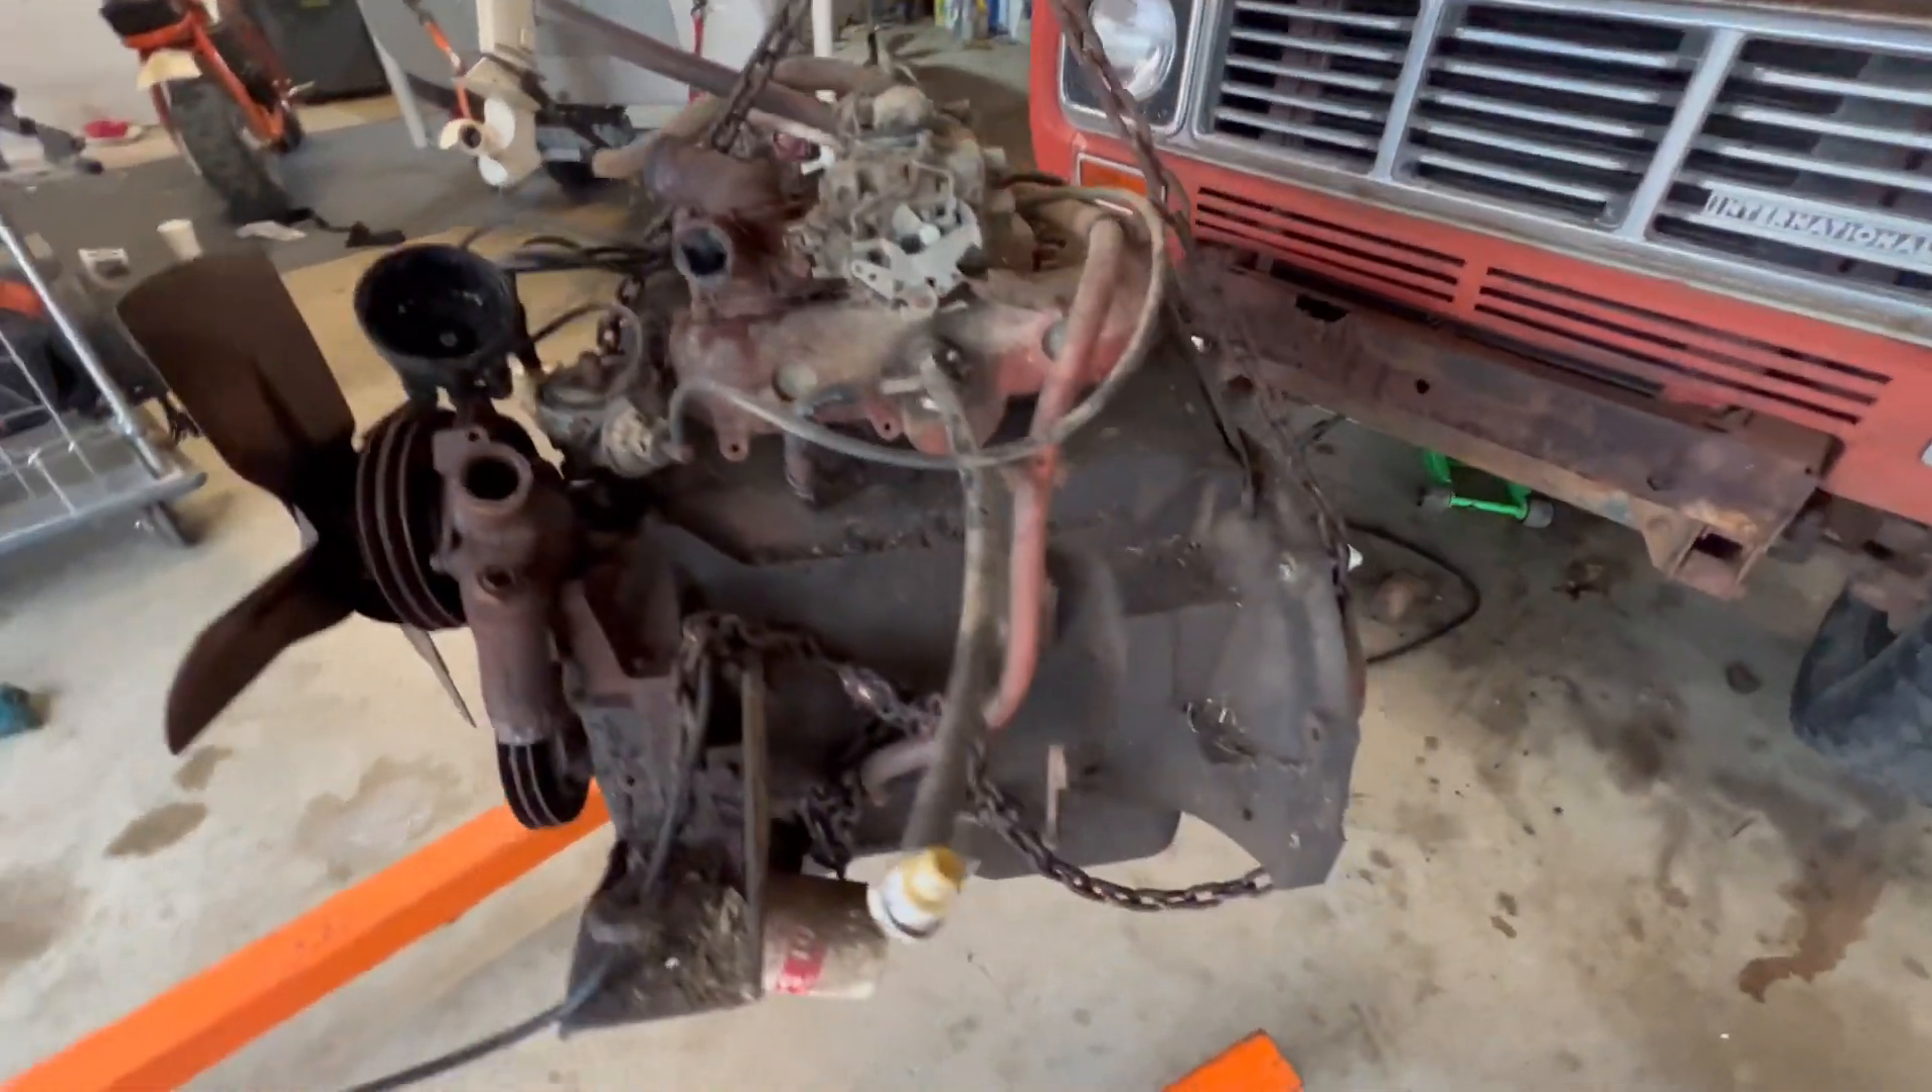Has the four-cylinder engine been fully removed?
Yes.